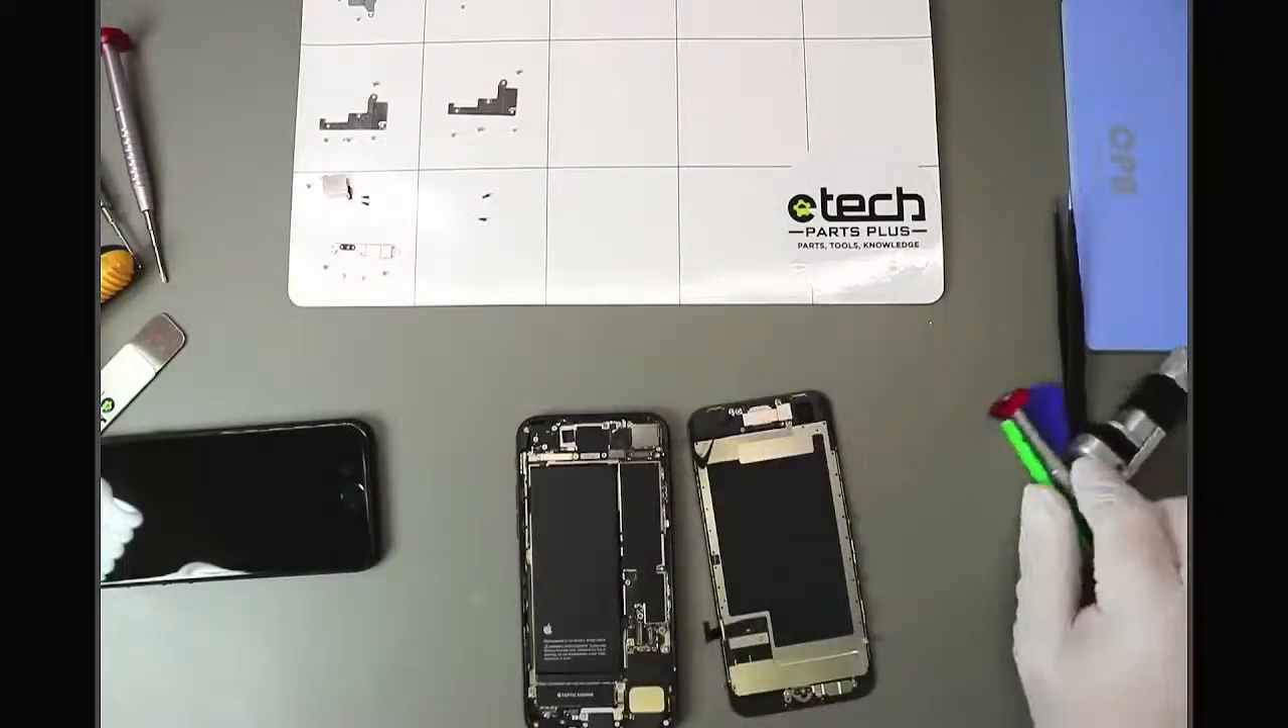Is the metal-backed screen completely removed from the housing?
Yes.